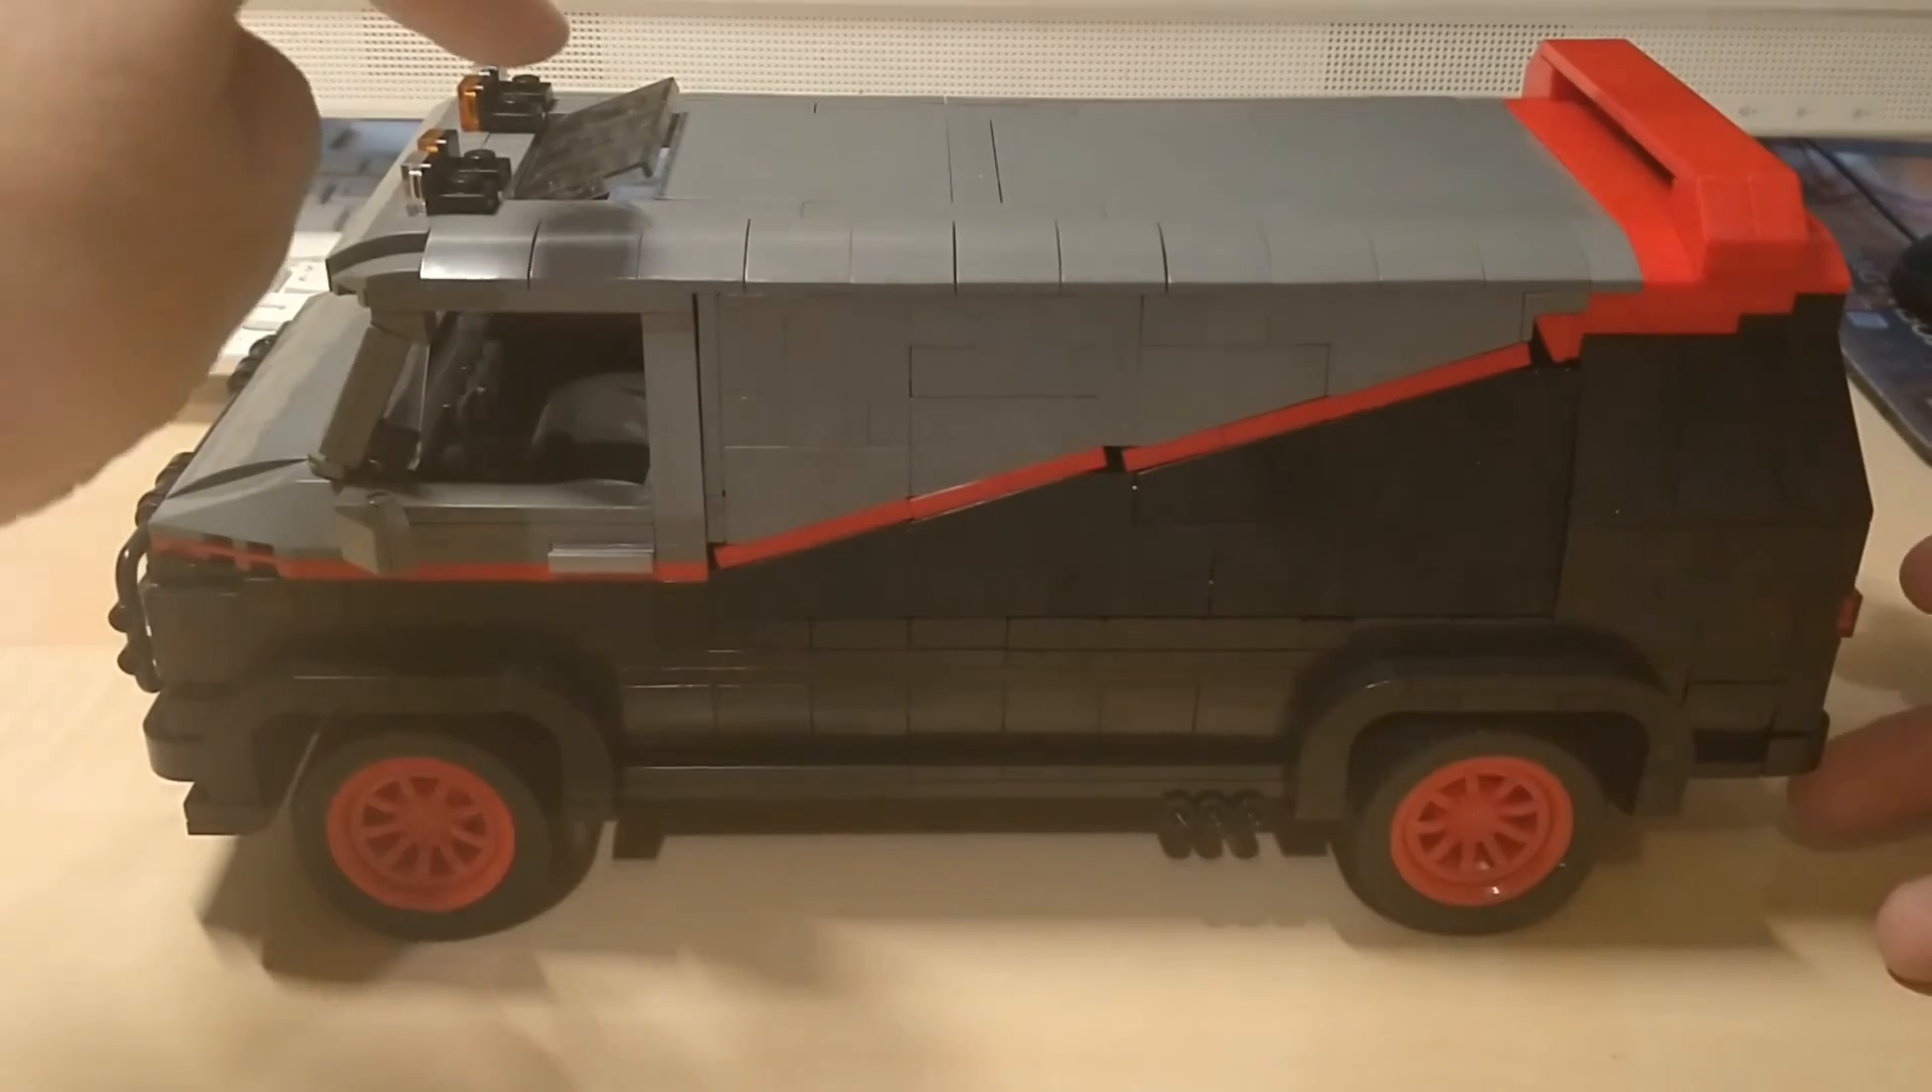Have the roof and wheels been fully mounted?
Yes.